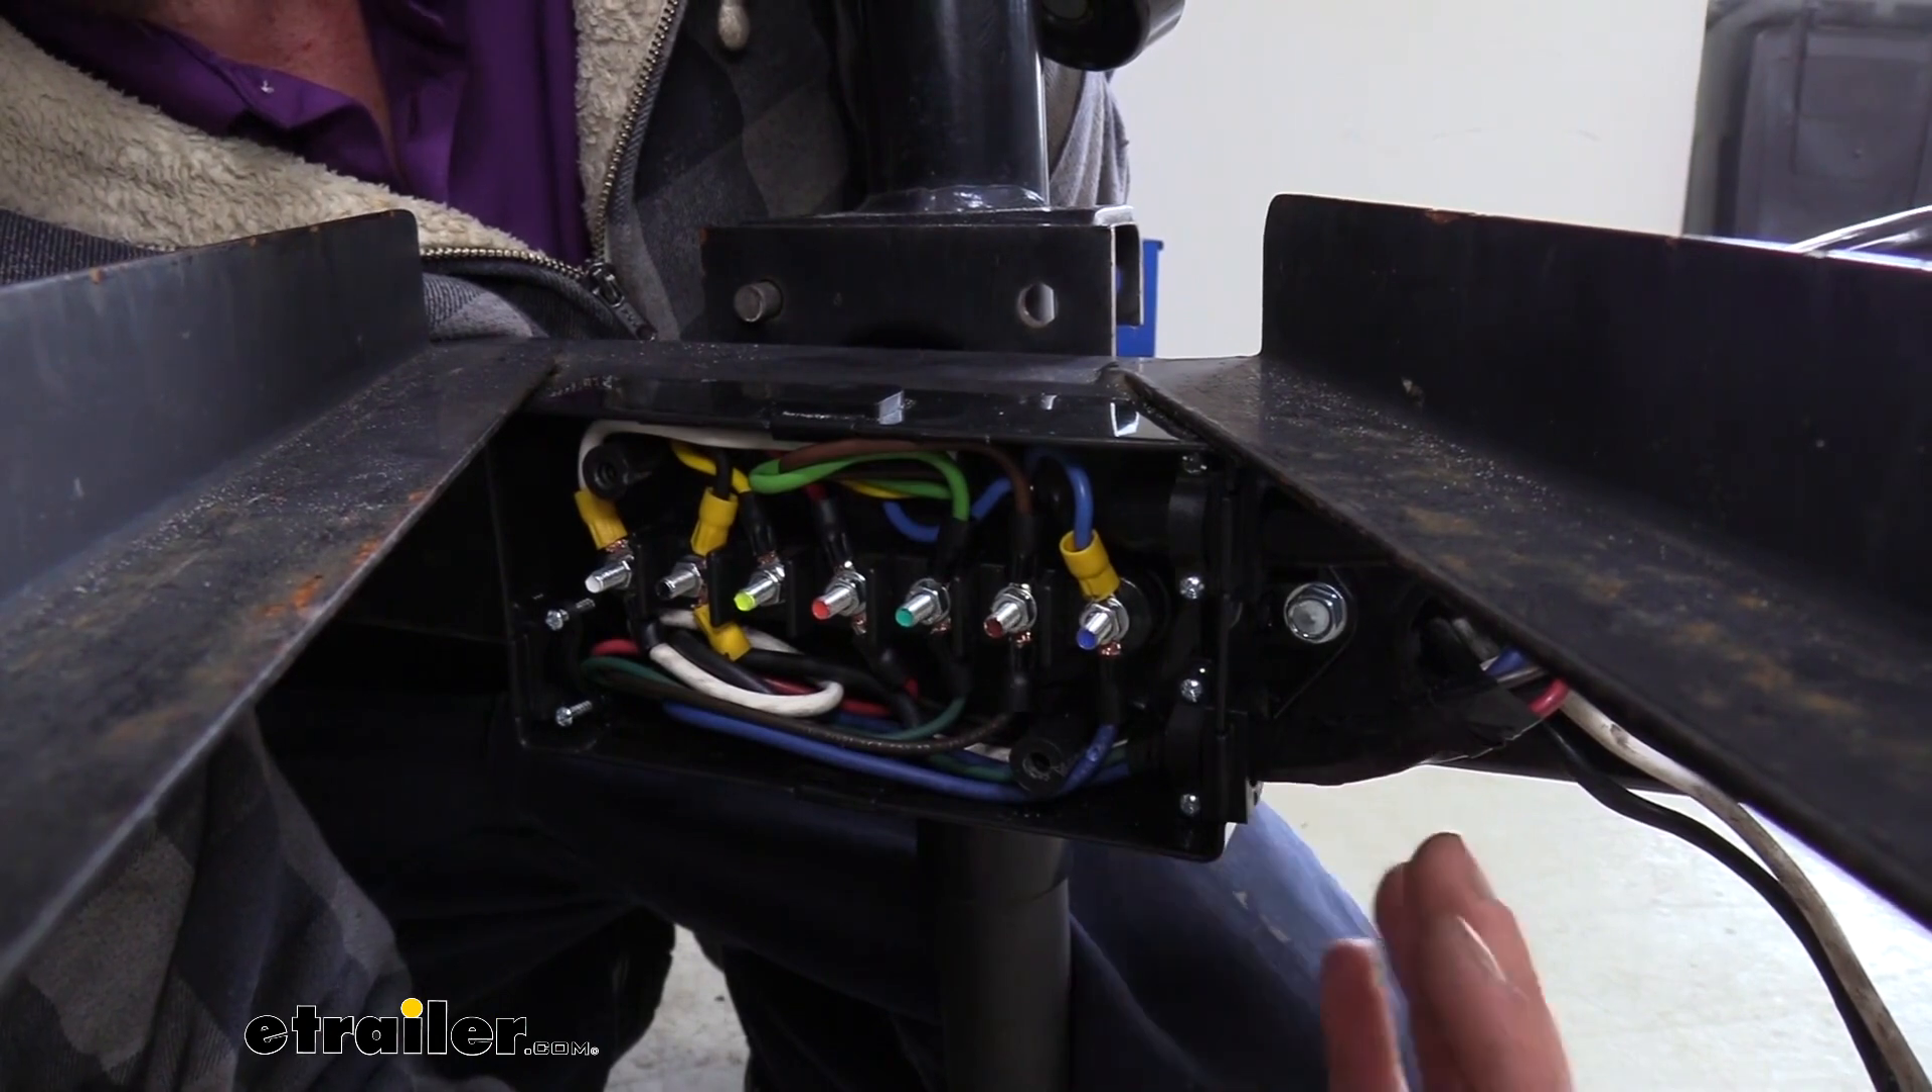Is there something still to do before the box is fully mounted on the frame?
No.